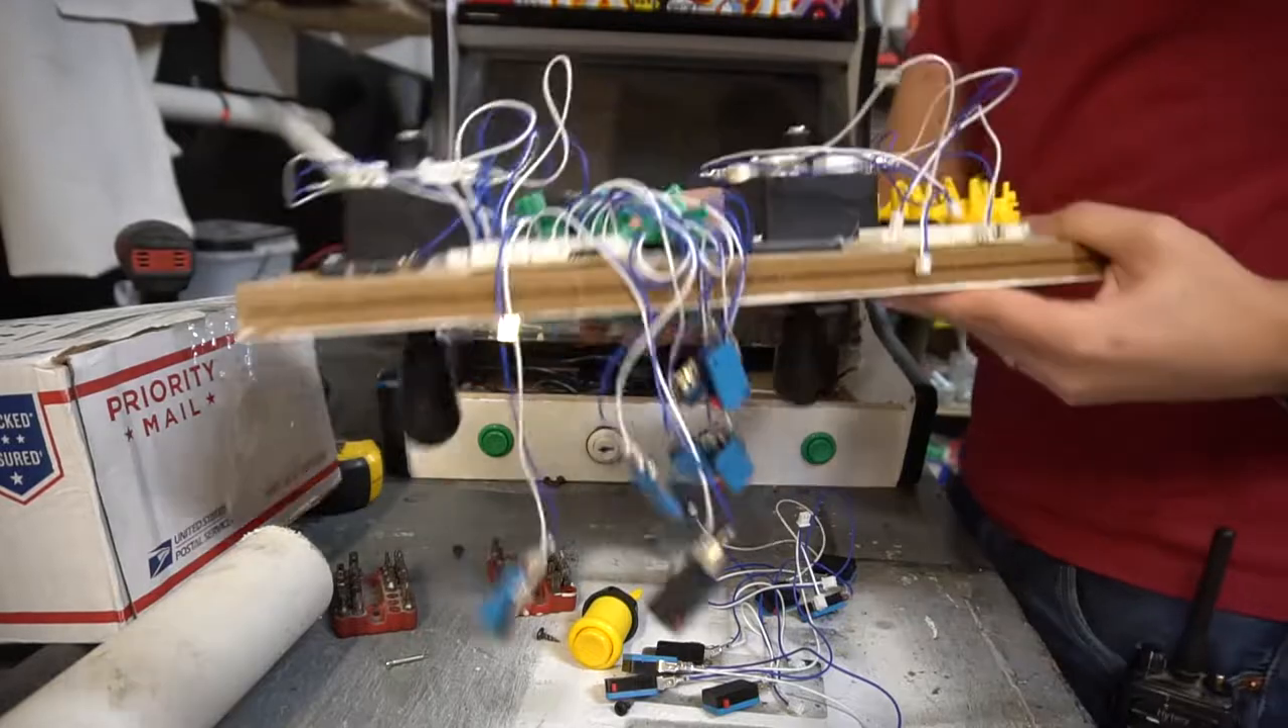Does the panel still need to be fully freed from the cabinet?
No.